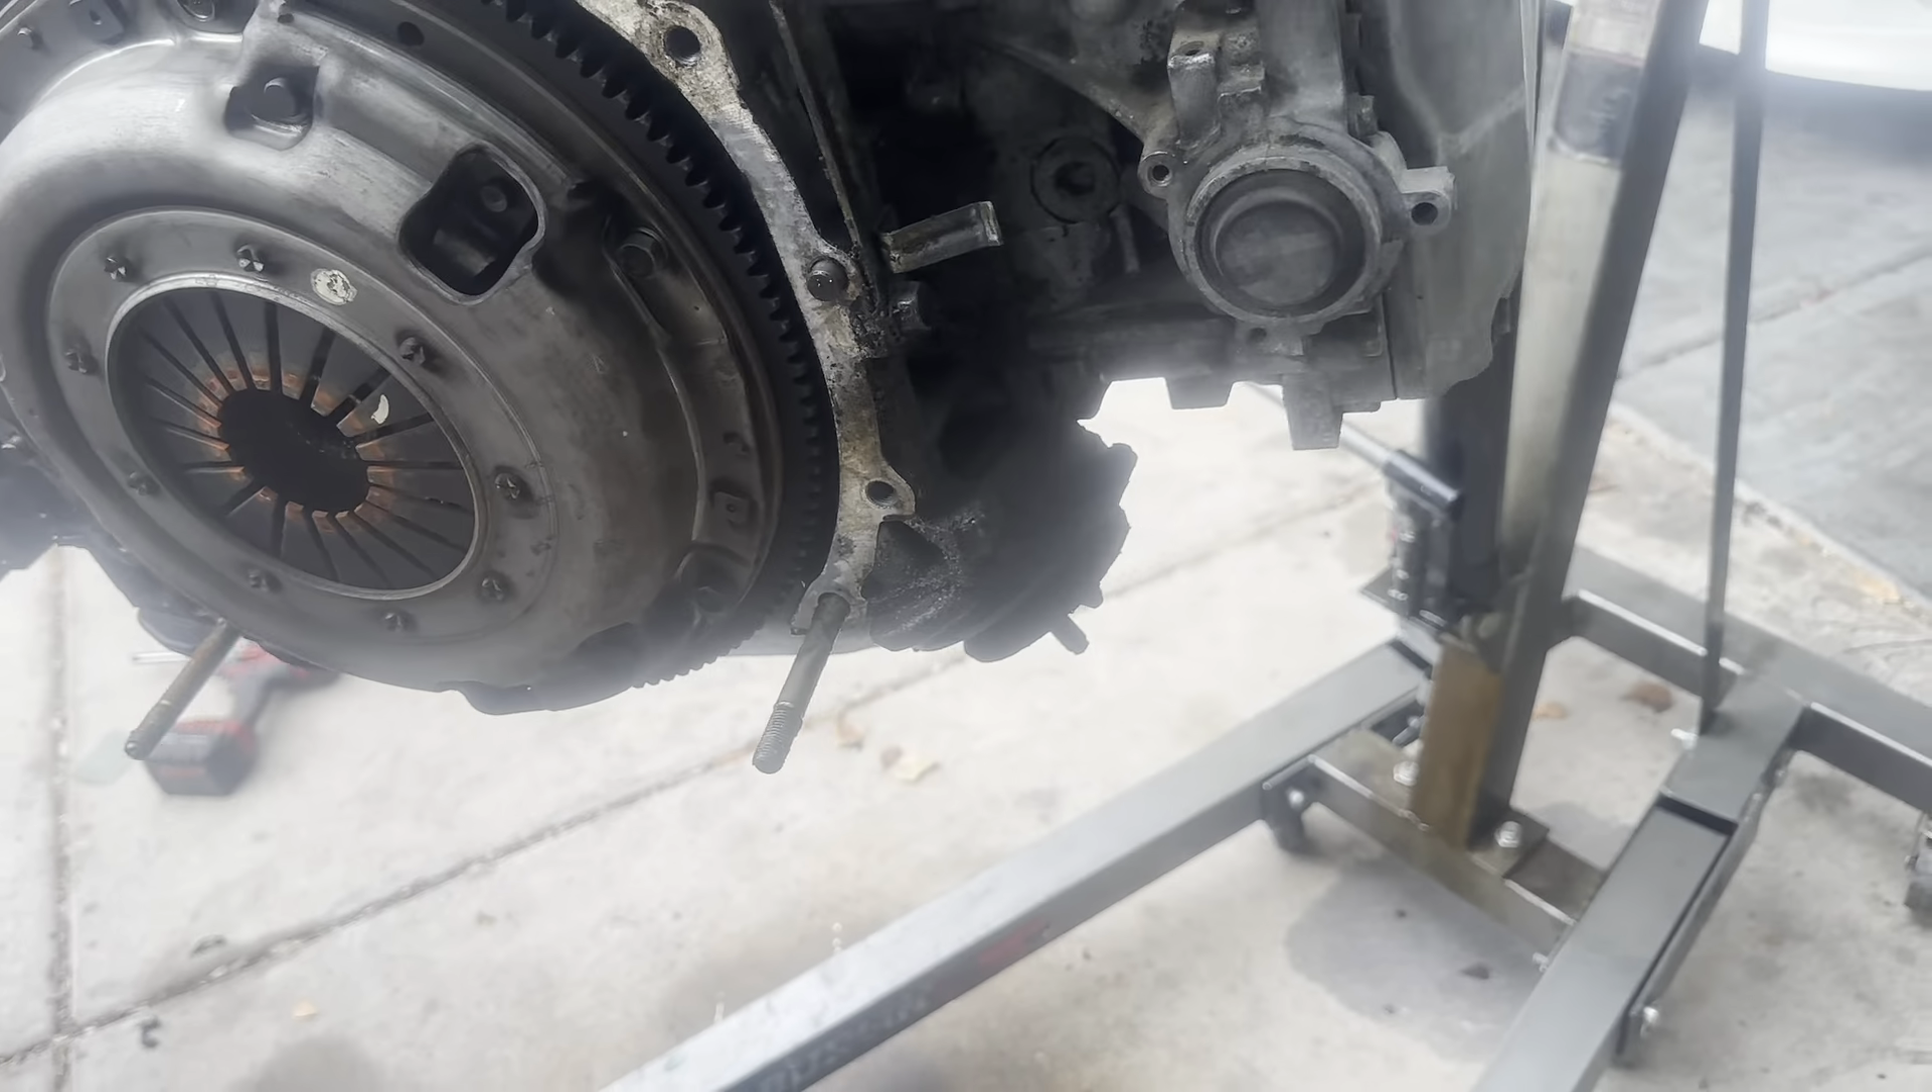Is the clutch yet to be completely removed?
Yes.